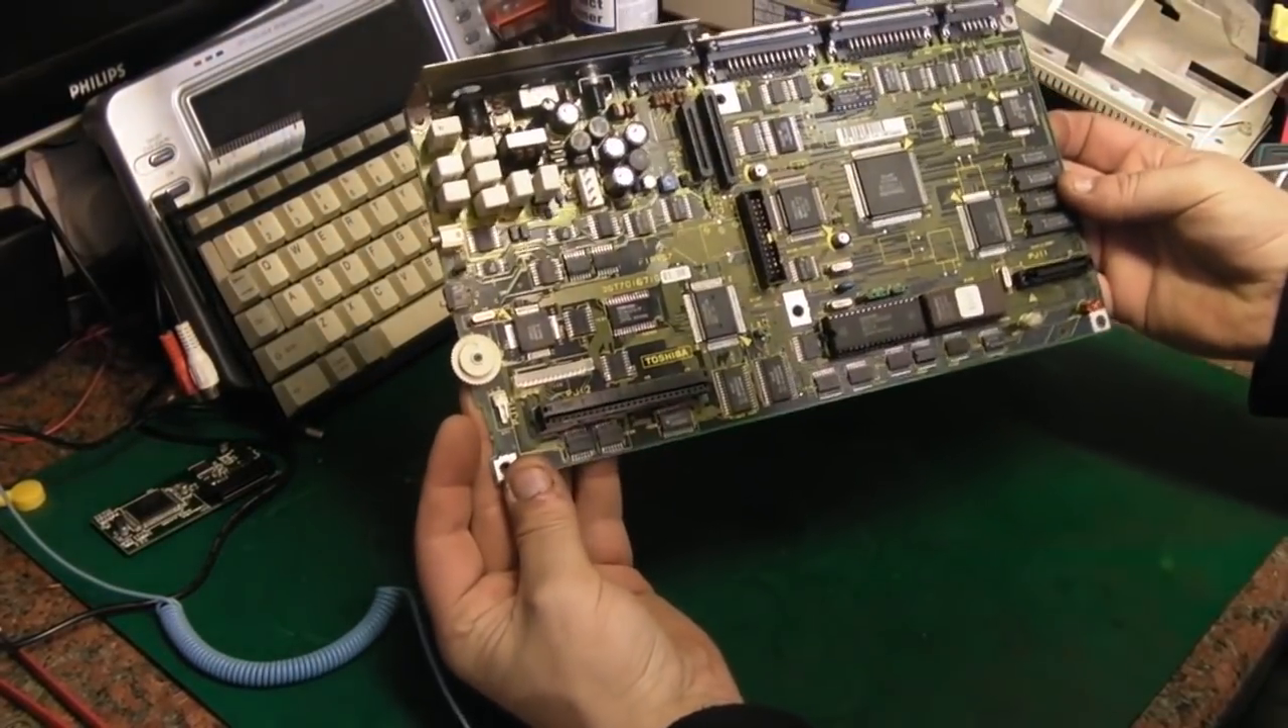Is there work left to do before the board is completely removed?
No.